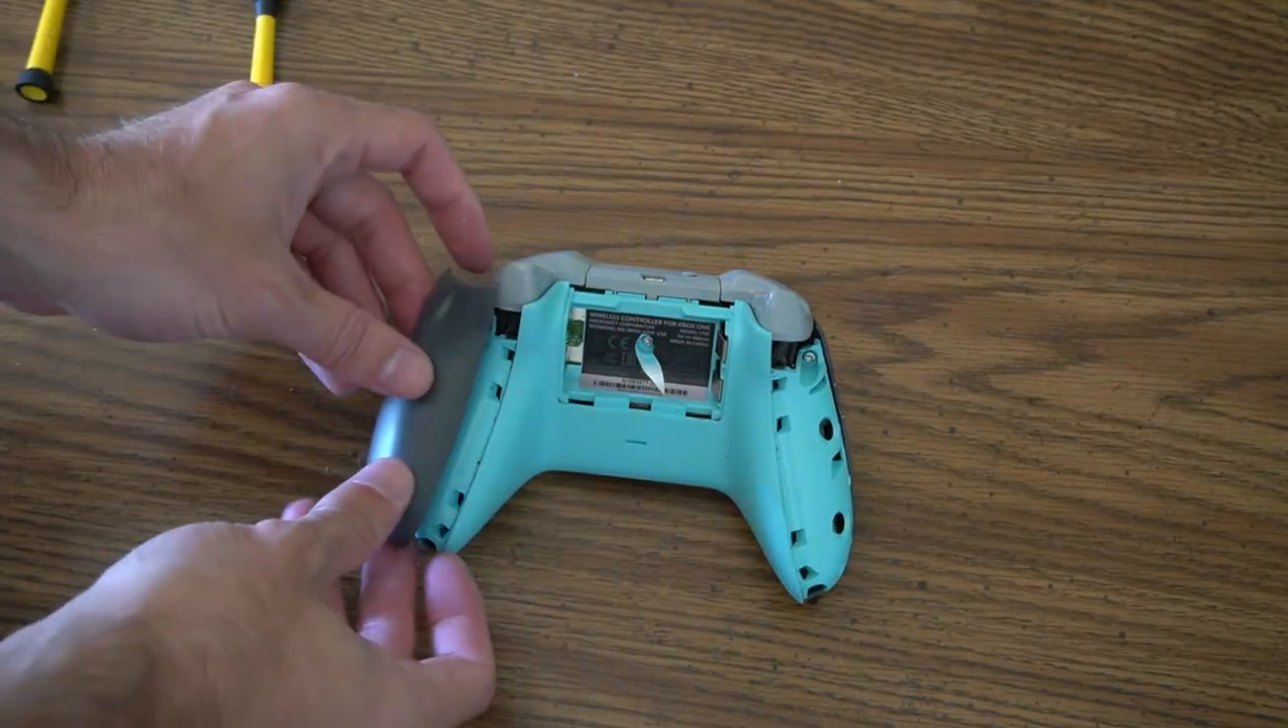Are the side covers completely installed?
No.